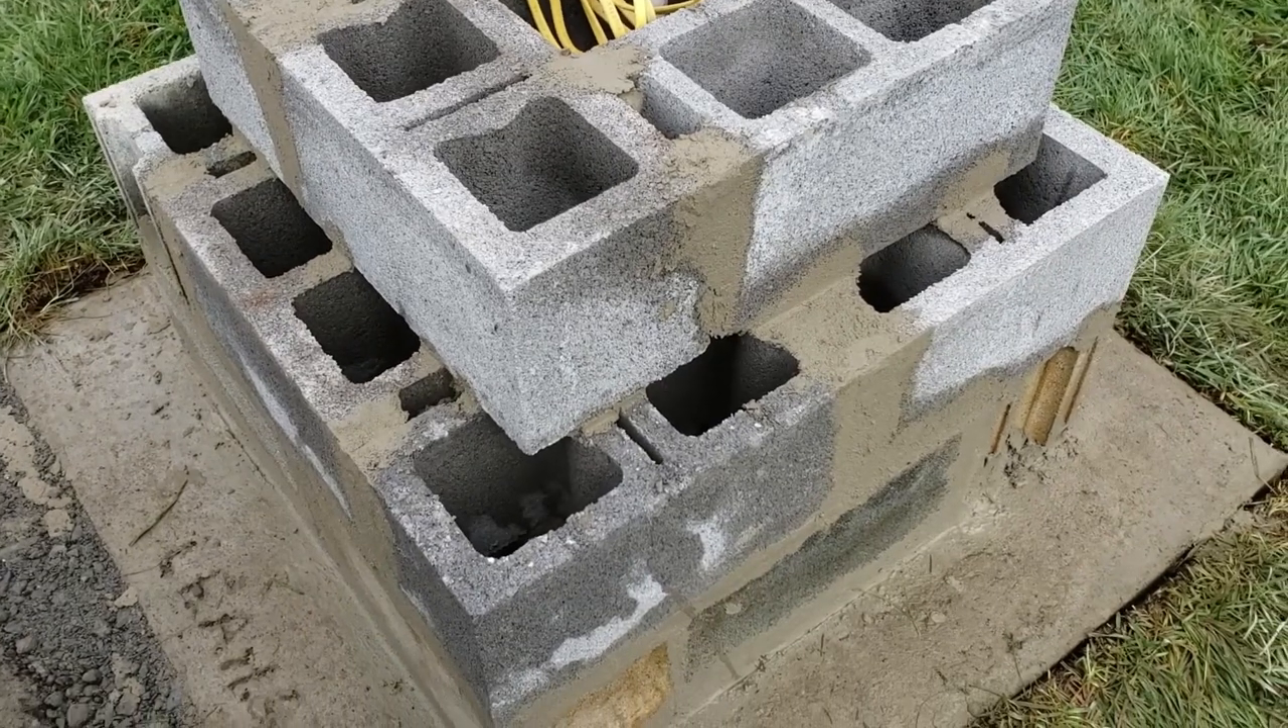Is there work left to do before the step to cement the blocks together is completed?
No.